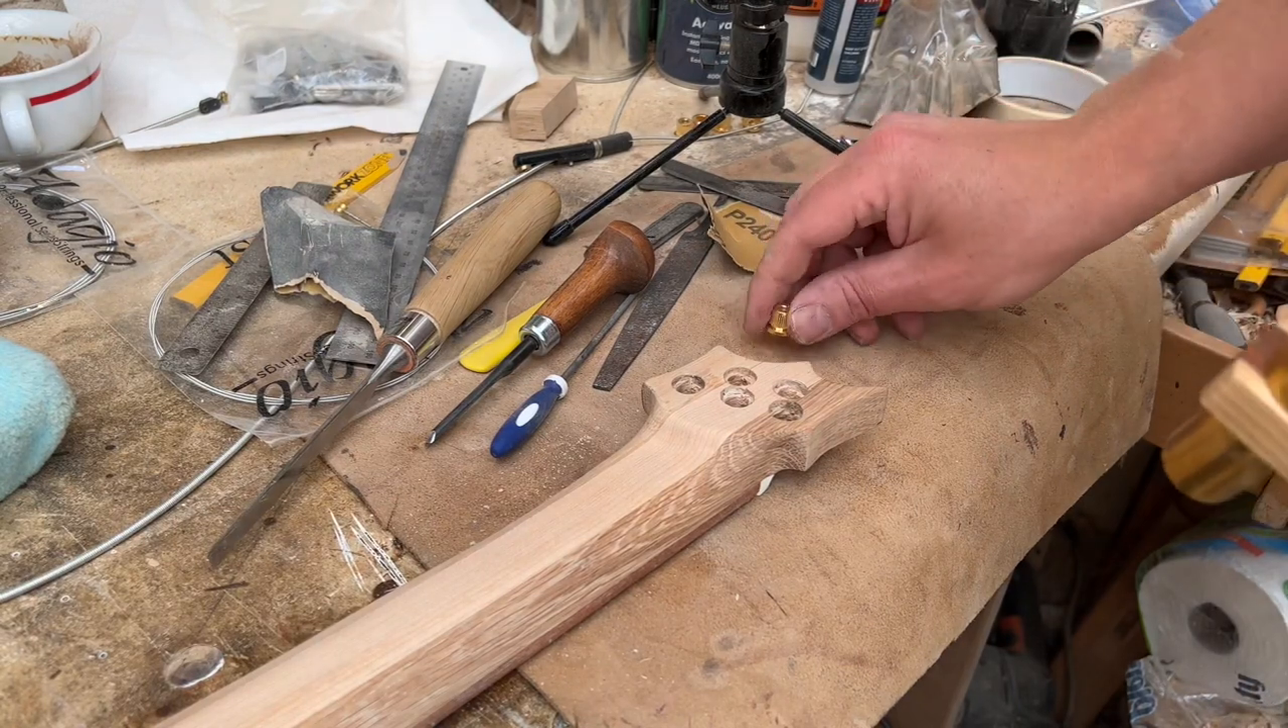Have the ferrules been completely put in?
No.